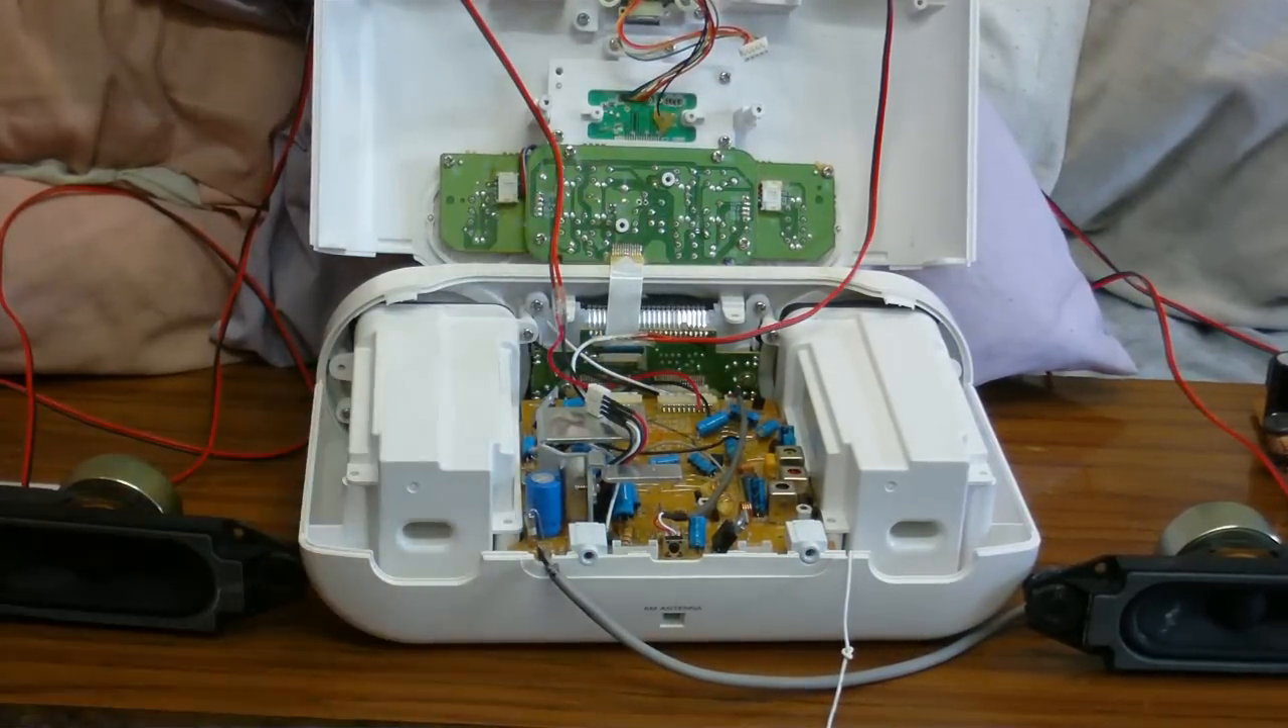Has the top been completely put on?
No.